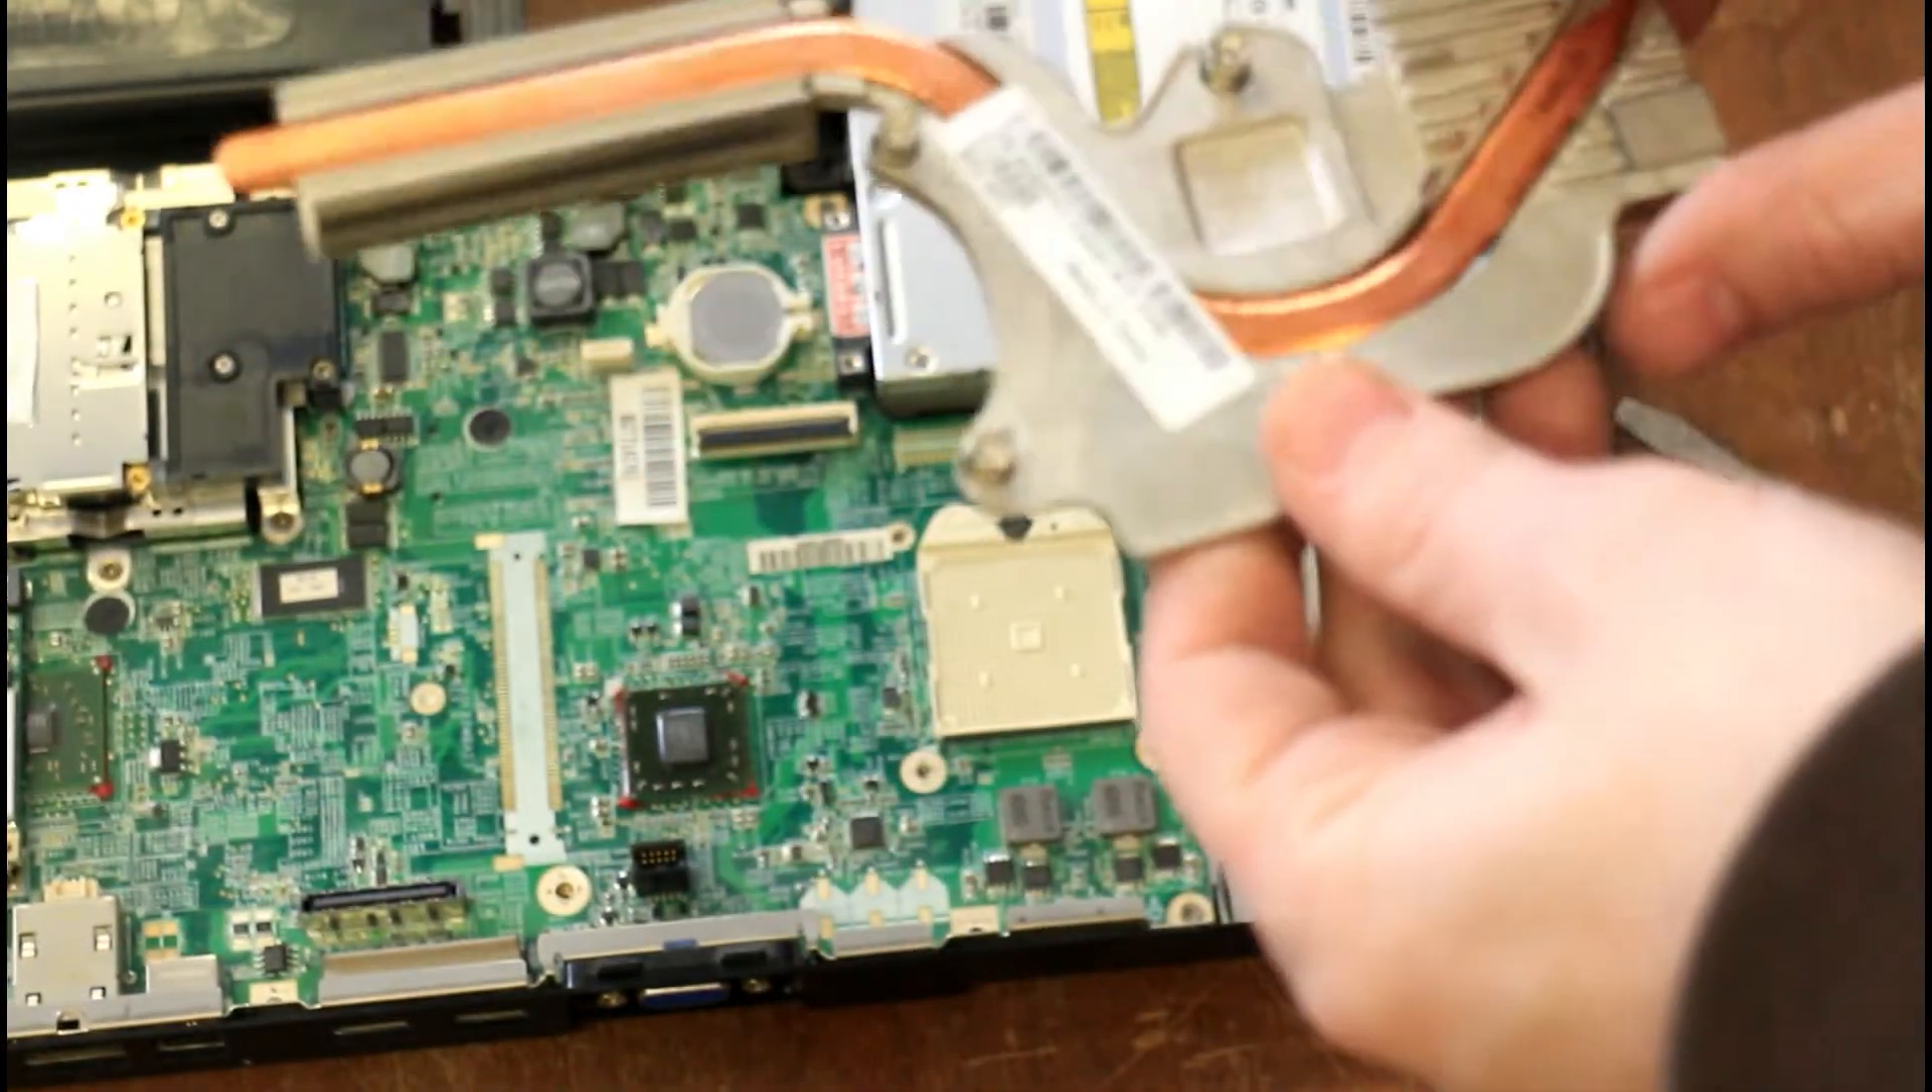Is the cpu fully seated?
No.